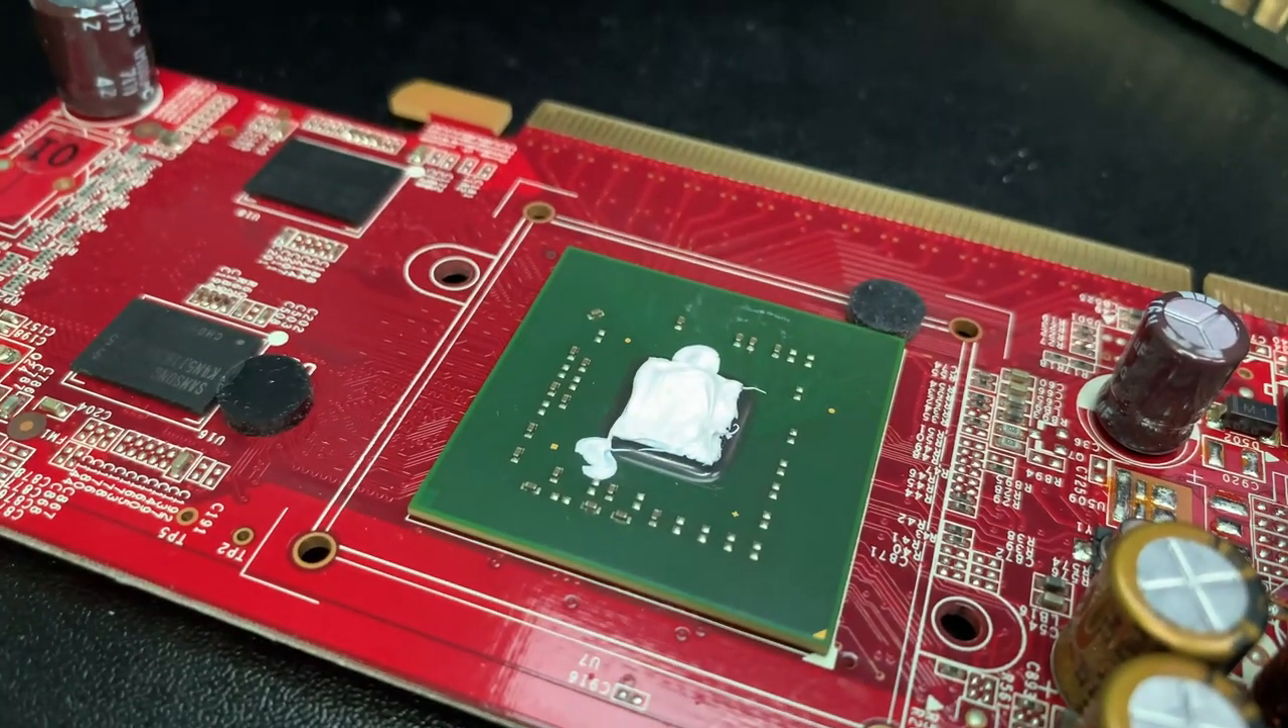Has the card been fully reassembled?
No.